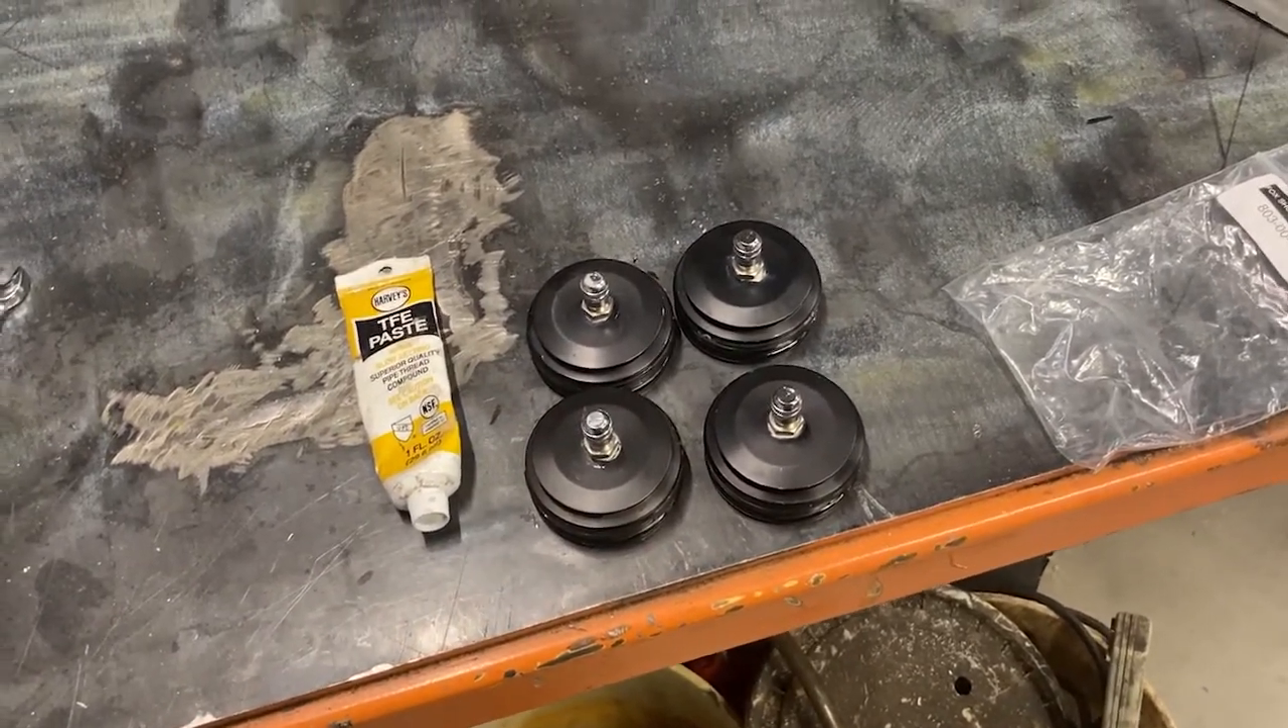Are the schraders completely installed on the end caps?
Yes.